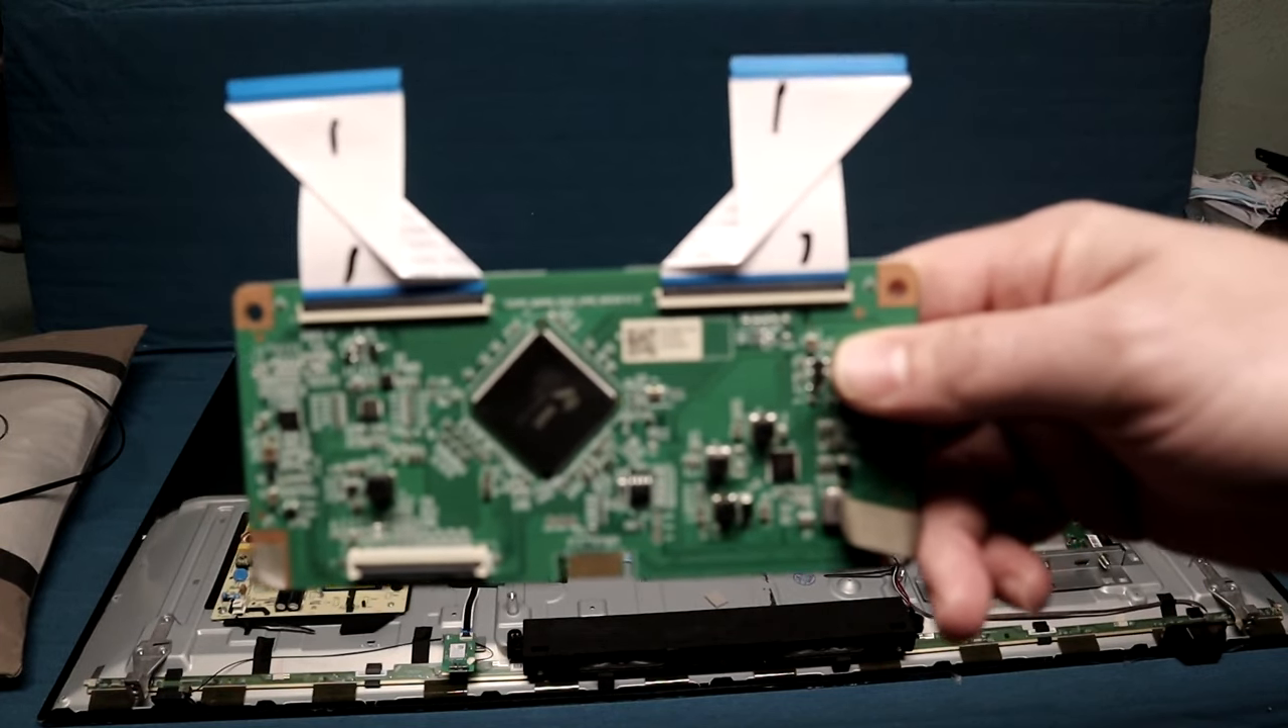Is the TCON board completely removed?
Yes.